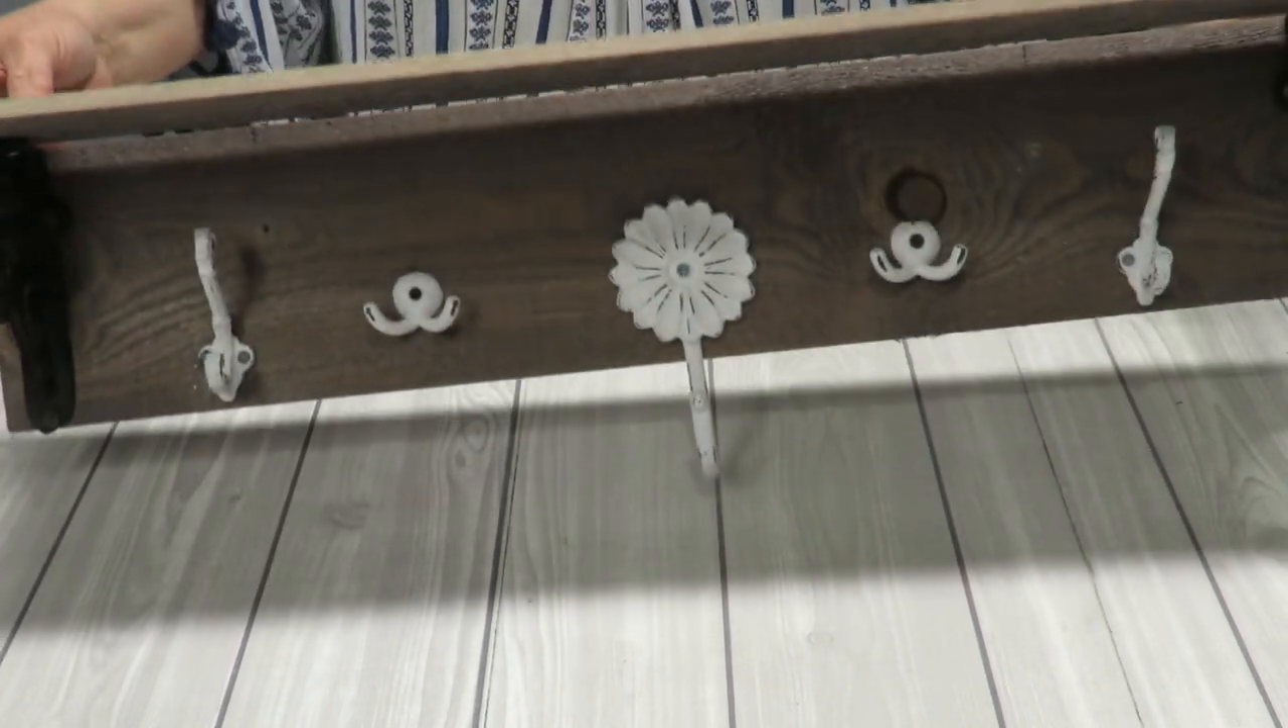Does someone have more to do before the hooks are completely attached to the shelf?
No.